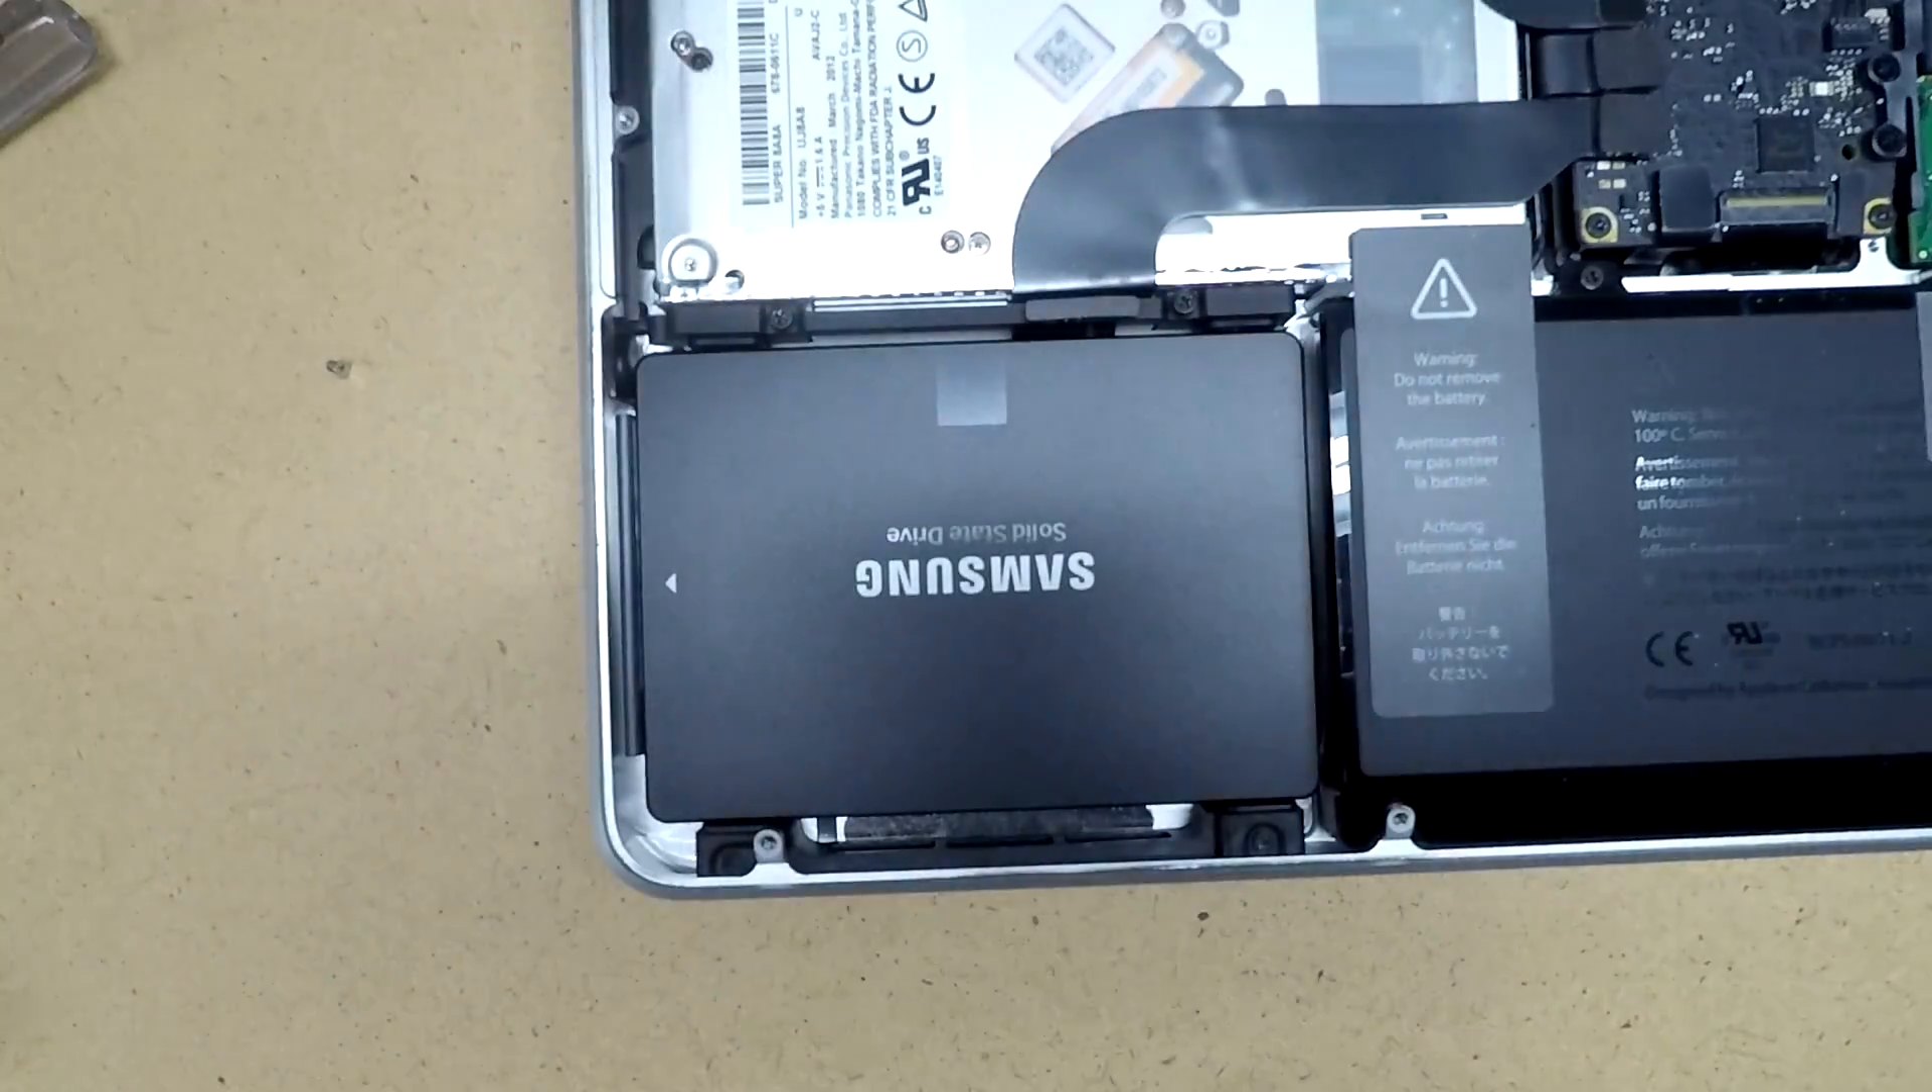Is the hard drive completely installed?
Yes.